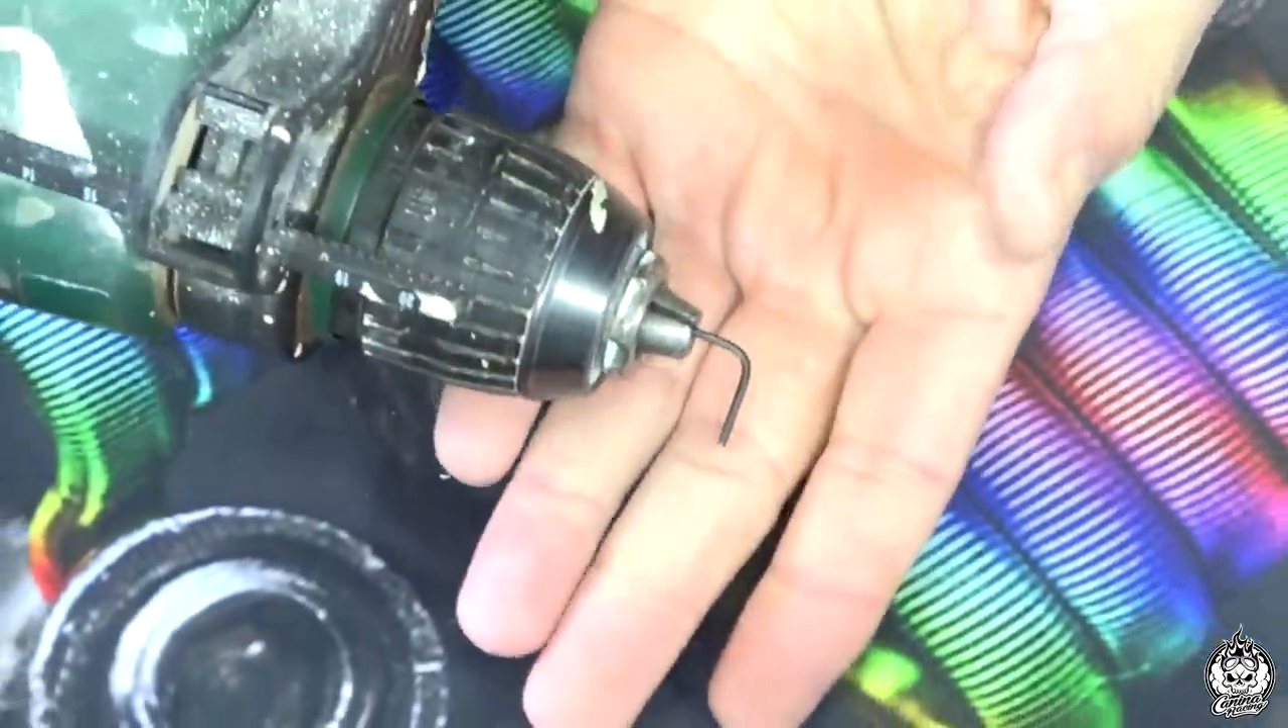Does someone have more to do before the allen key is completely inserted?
No.